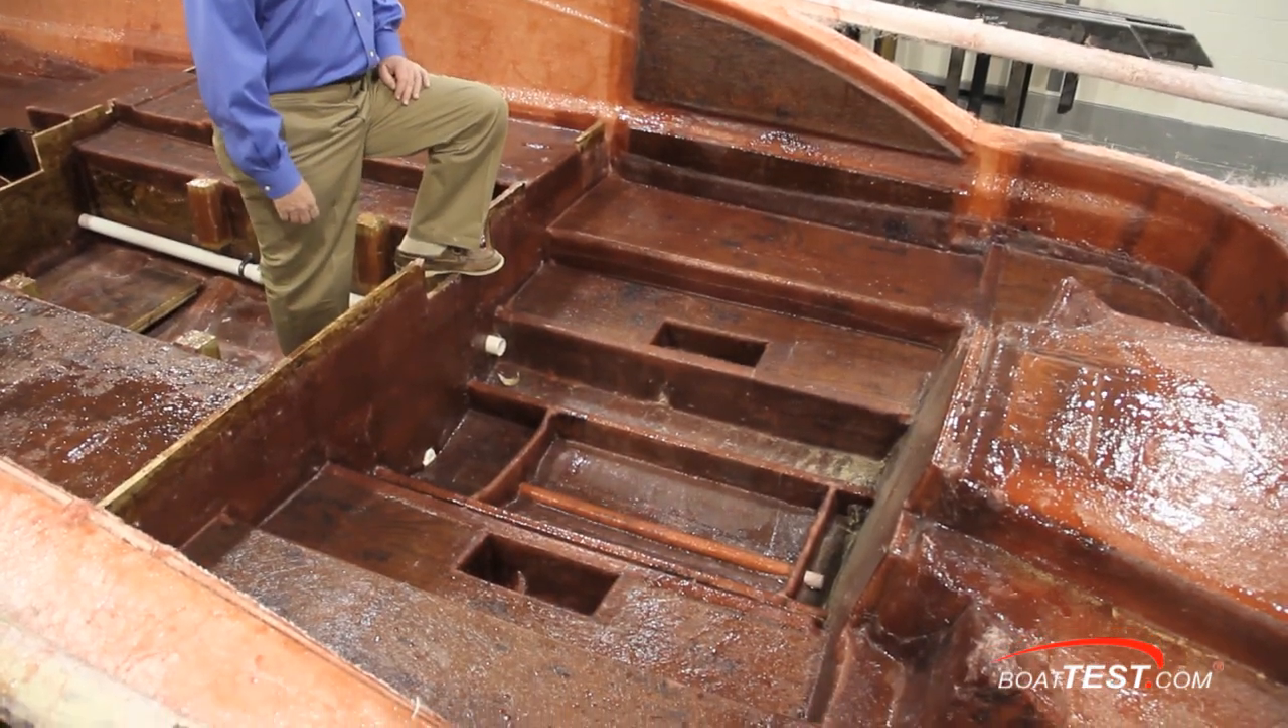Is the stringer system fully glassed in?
Yes.